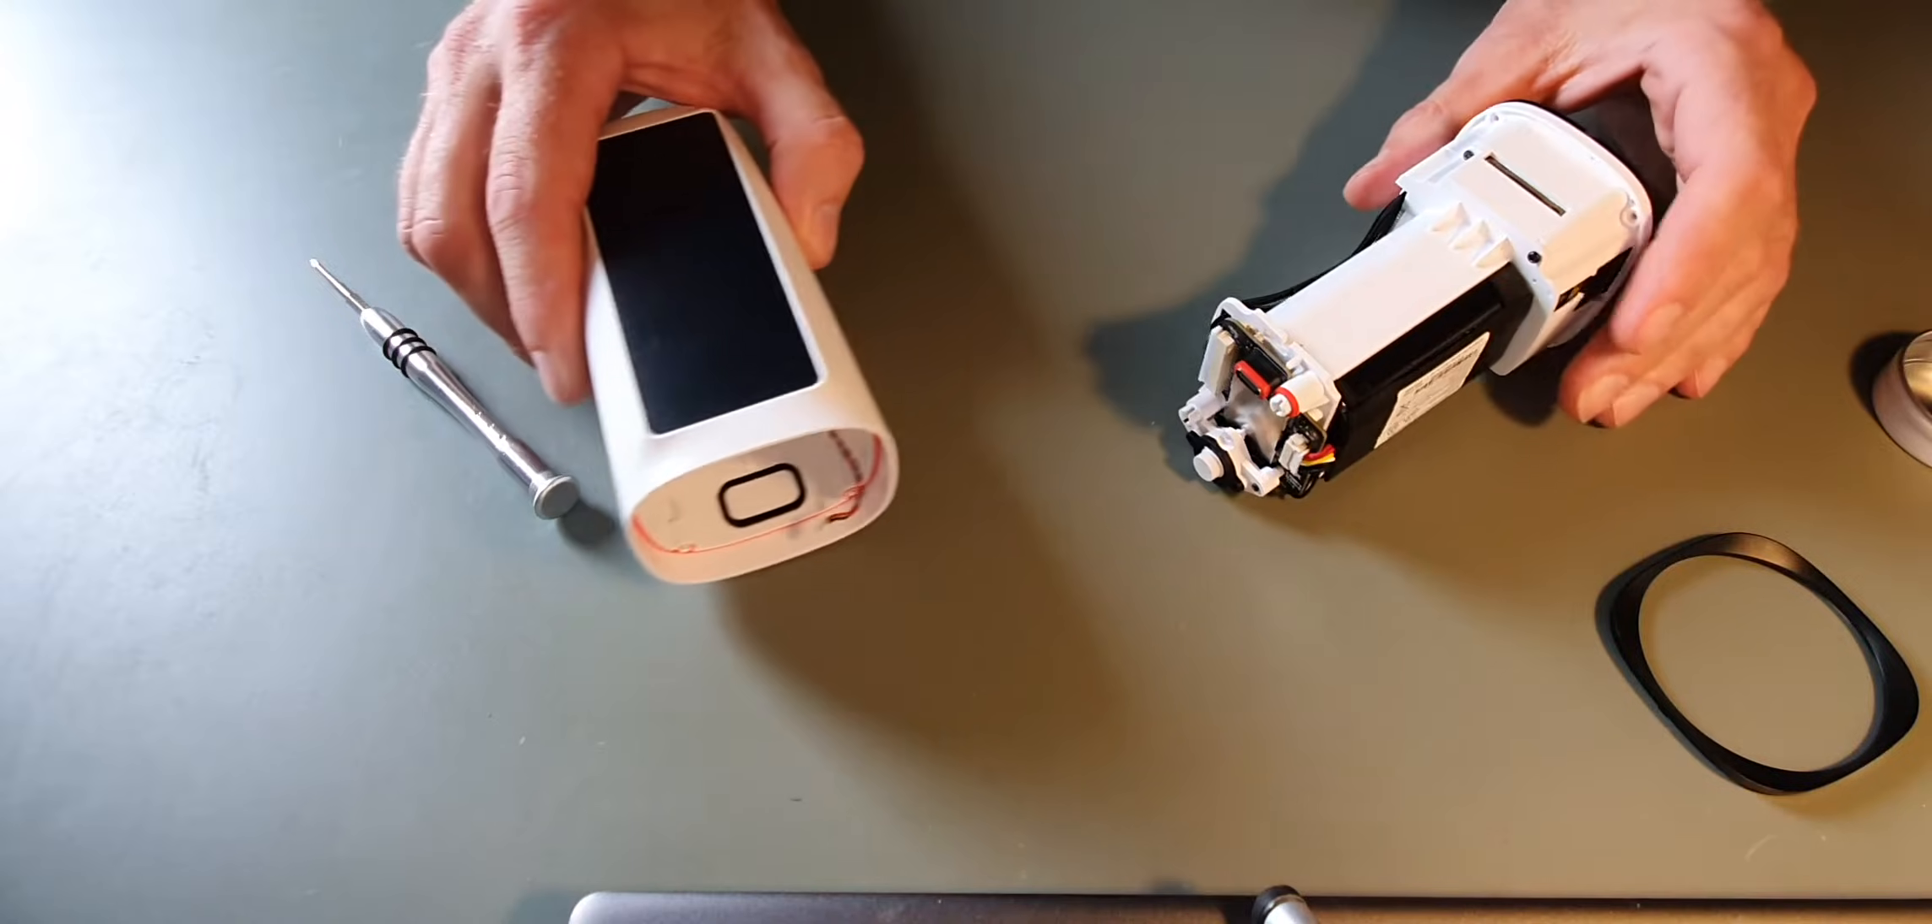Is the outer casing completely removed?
Yes.